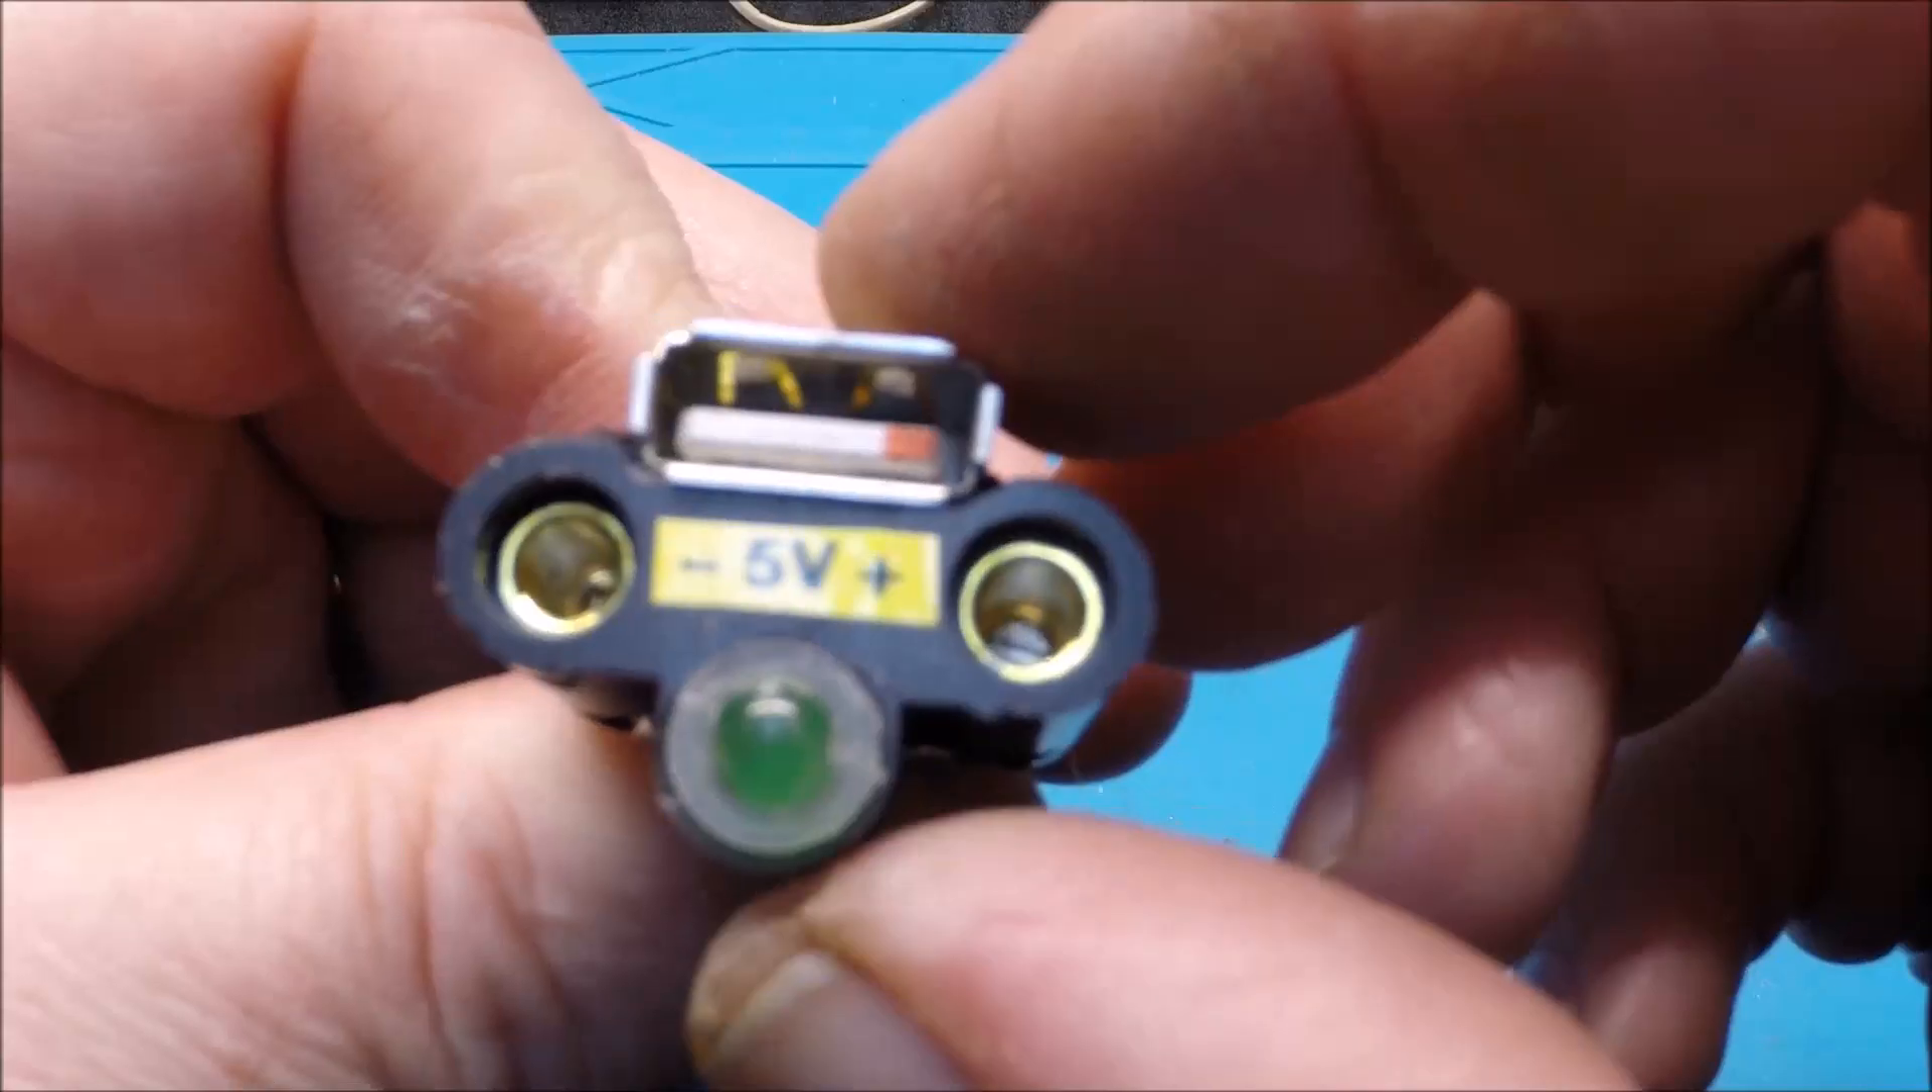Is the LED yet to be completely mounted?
No.